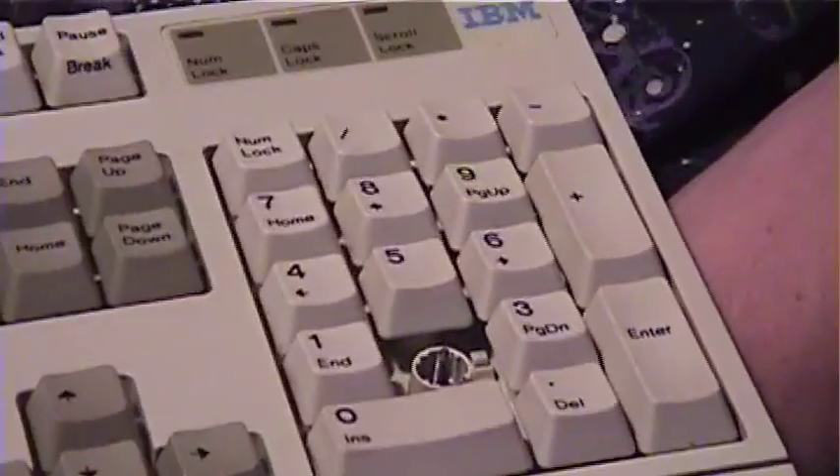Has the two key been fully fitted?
No.